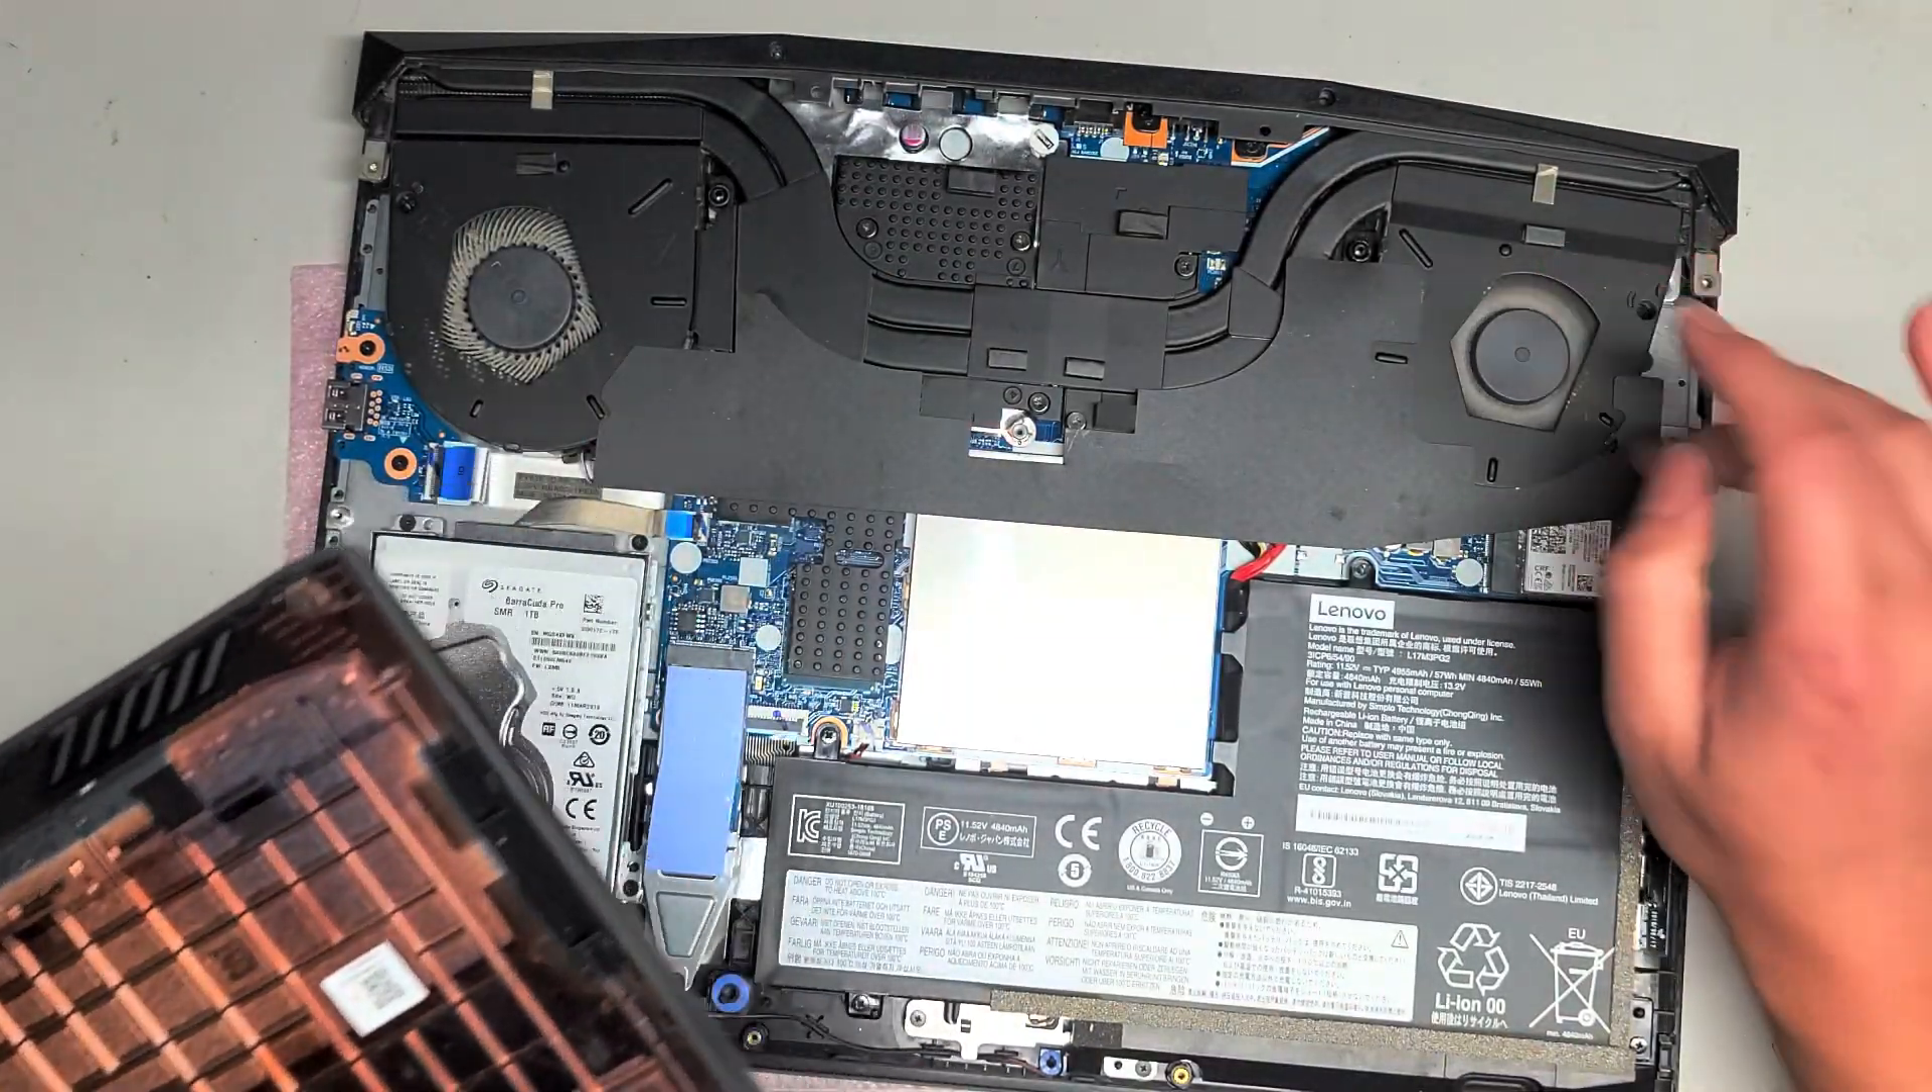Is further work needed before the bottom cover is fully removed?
No.